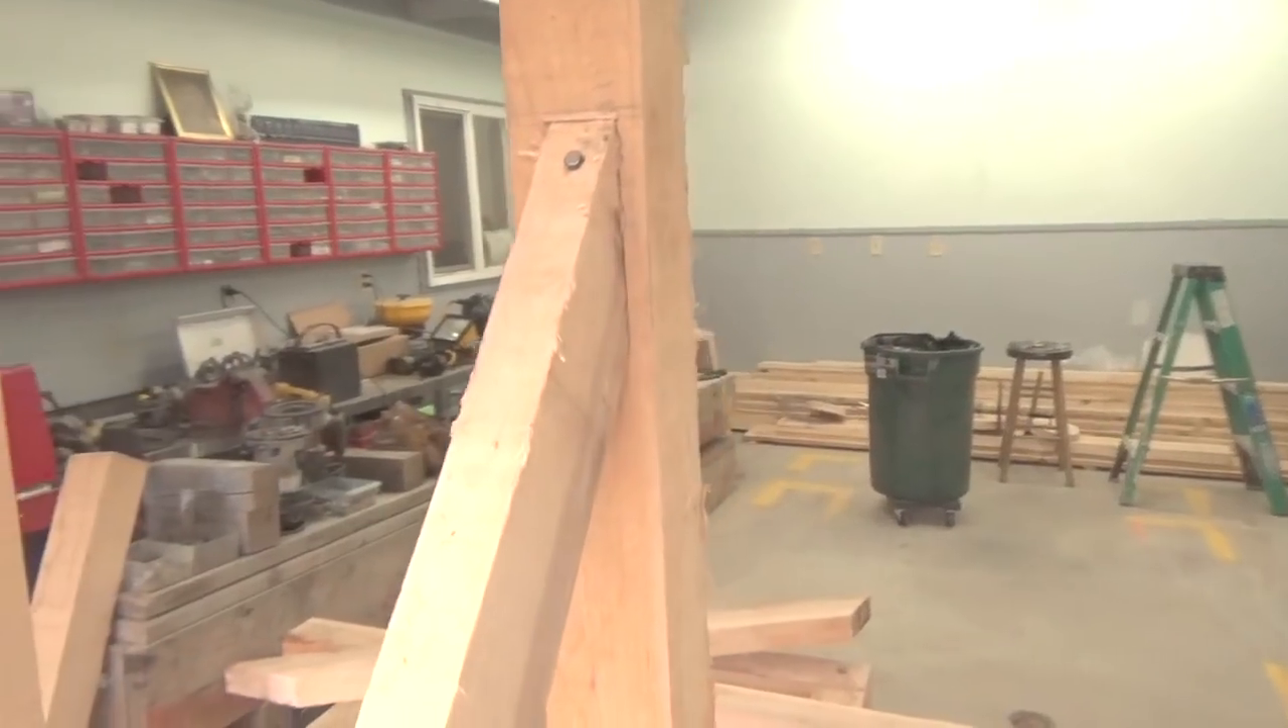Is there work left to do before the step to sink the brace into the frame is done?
No.